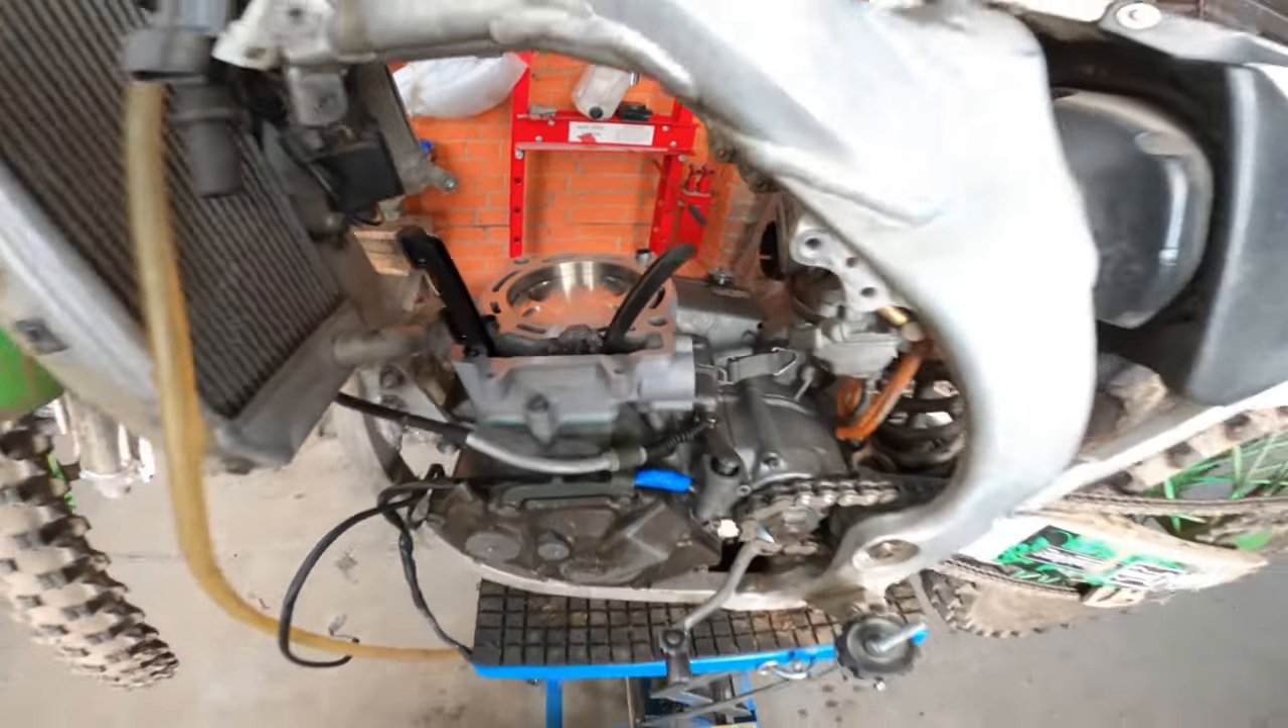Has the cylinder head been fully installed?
No.